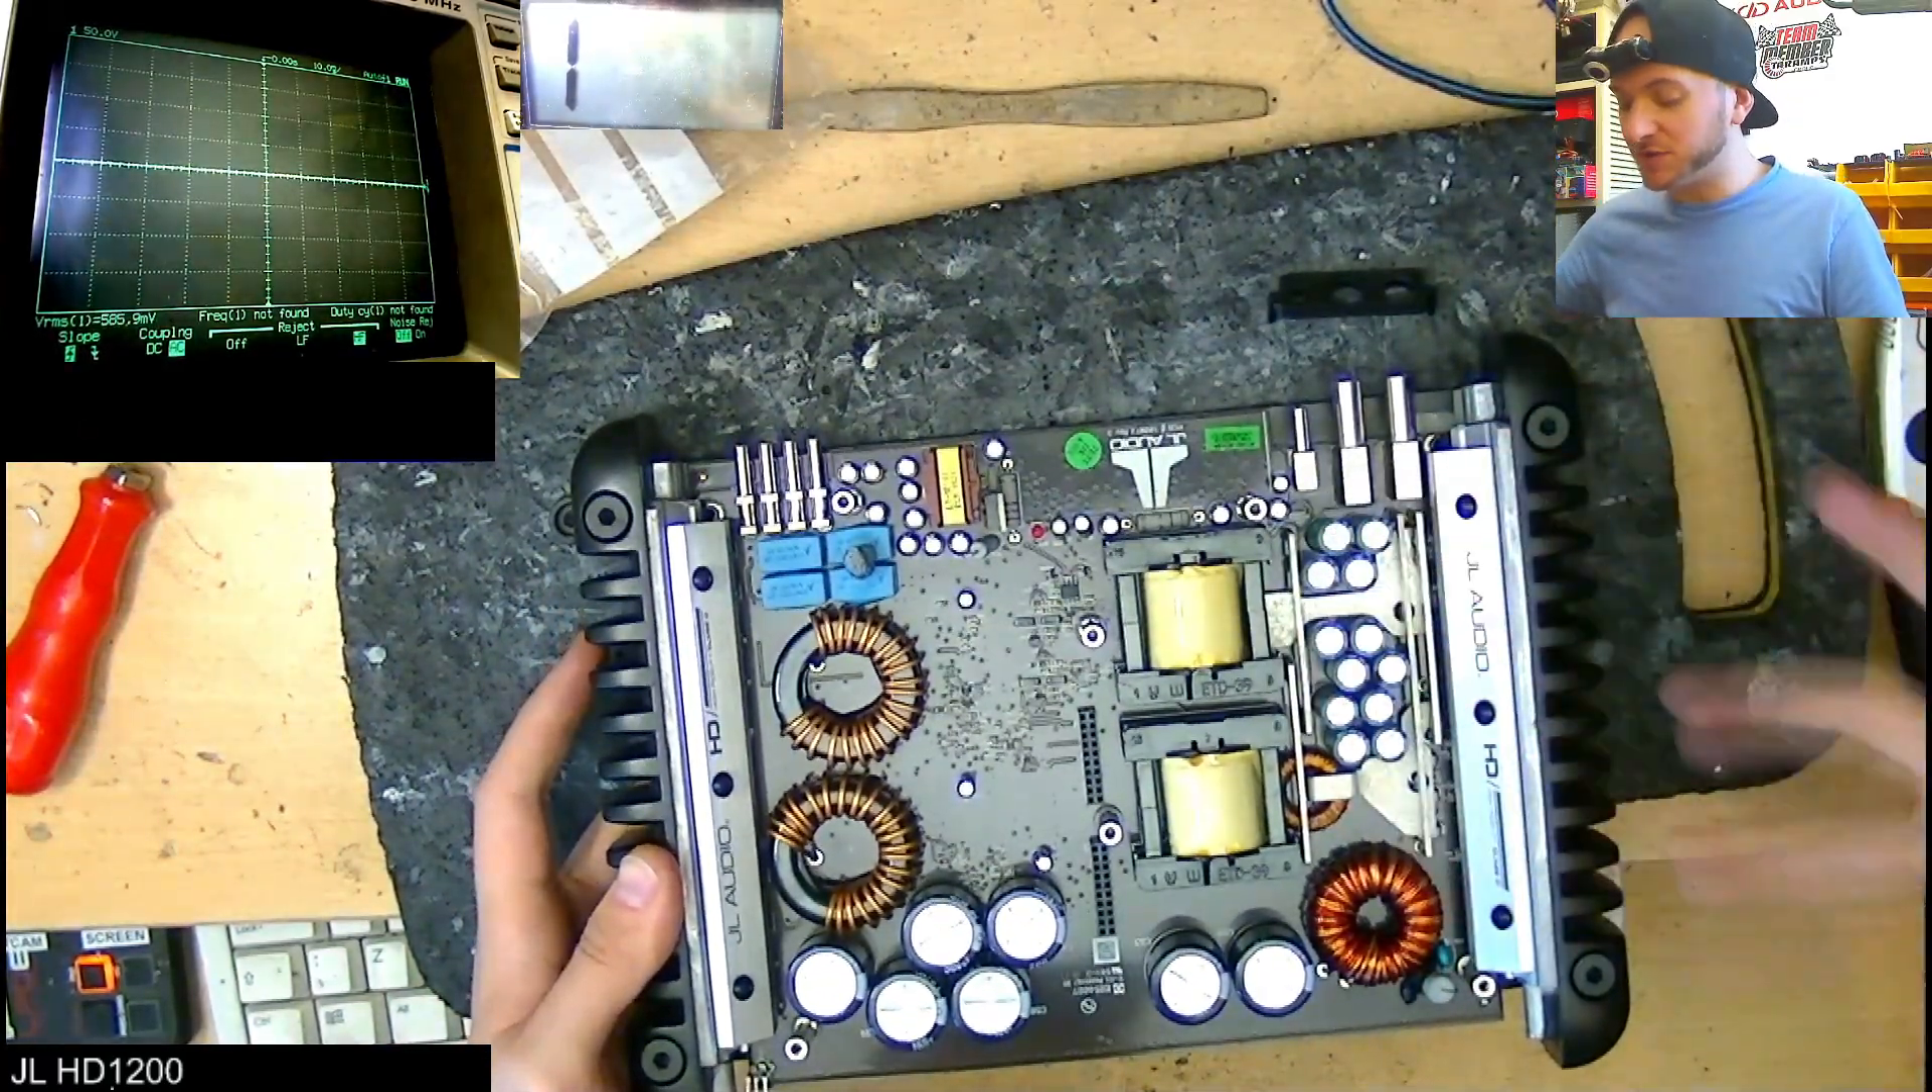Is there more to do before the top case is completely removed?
No.